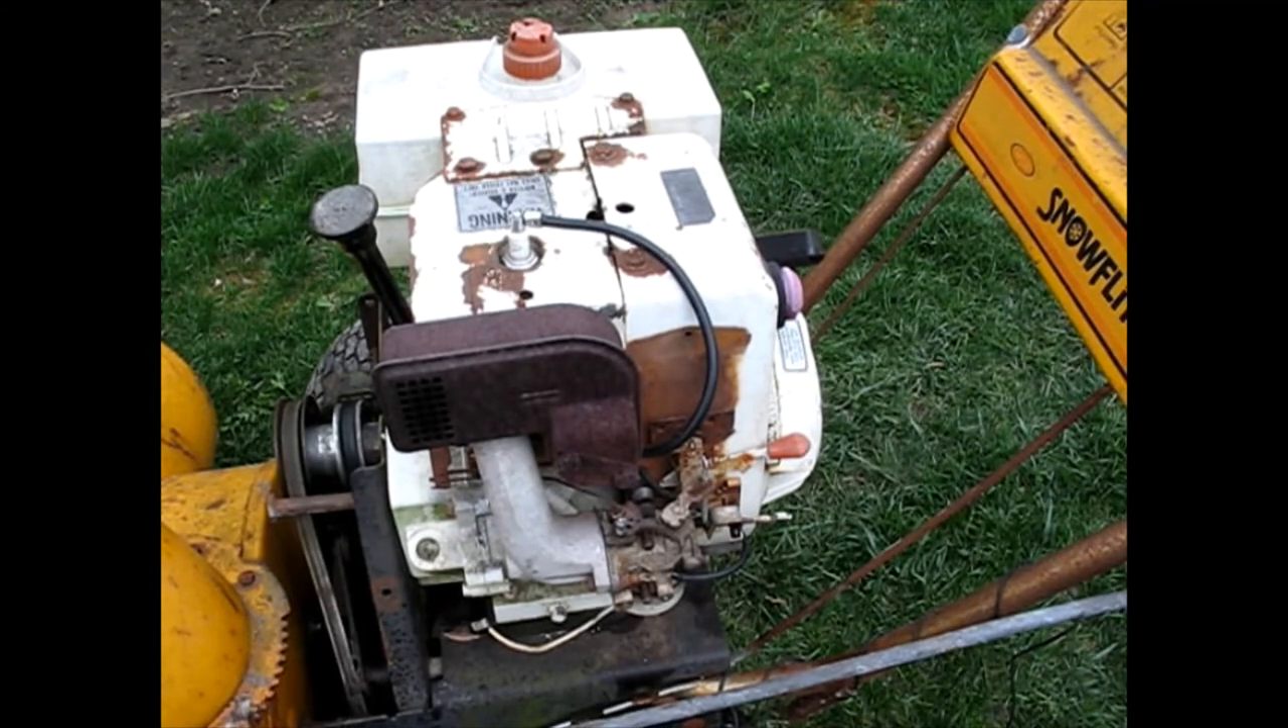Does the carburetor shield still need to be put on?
Yes.